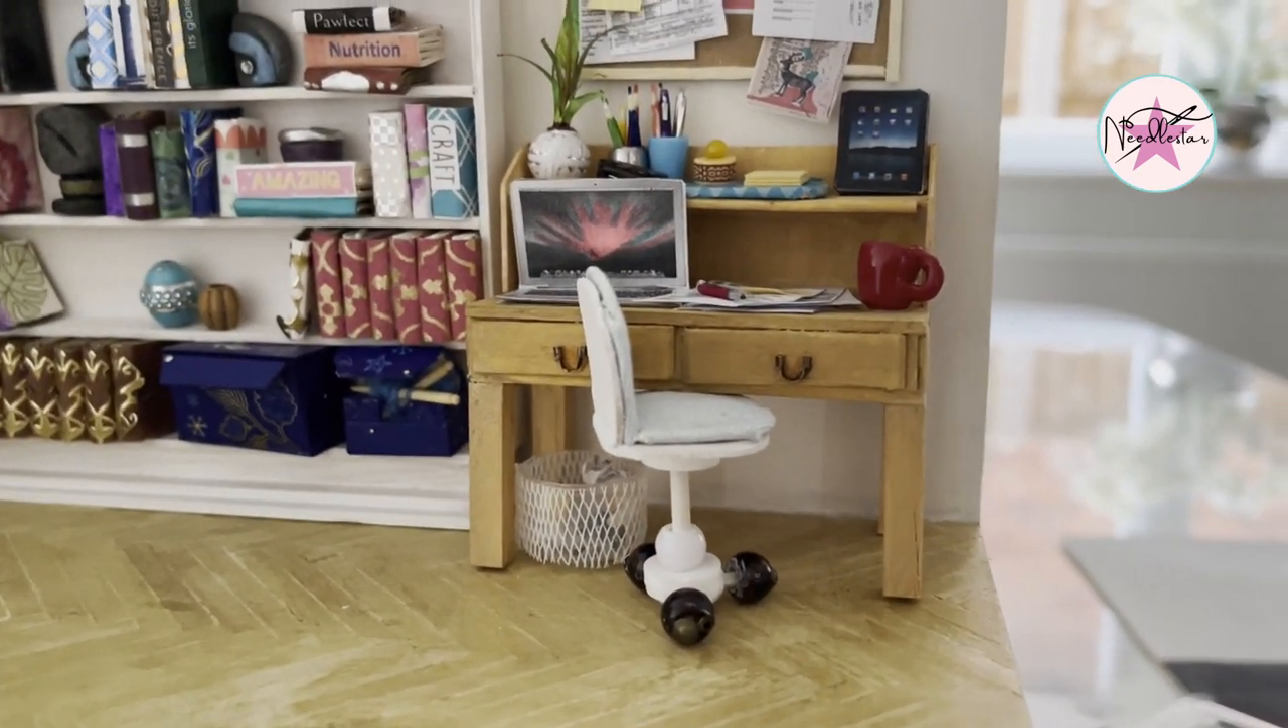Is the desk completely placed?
Yes.